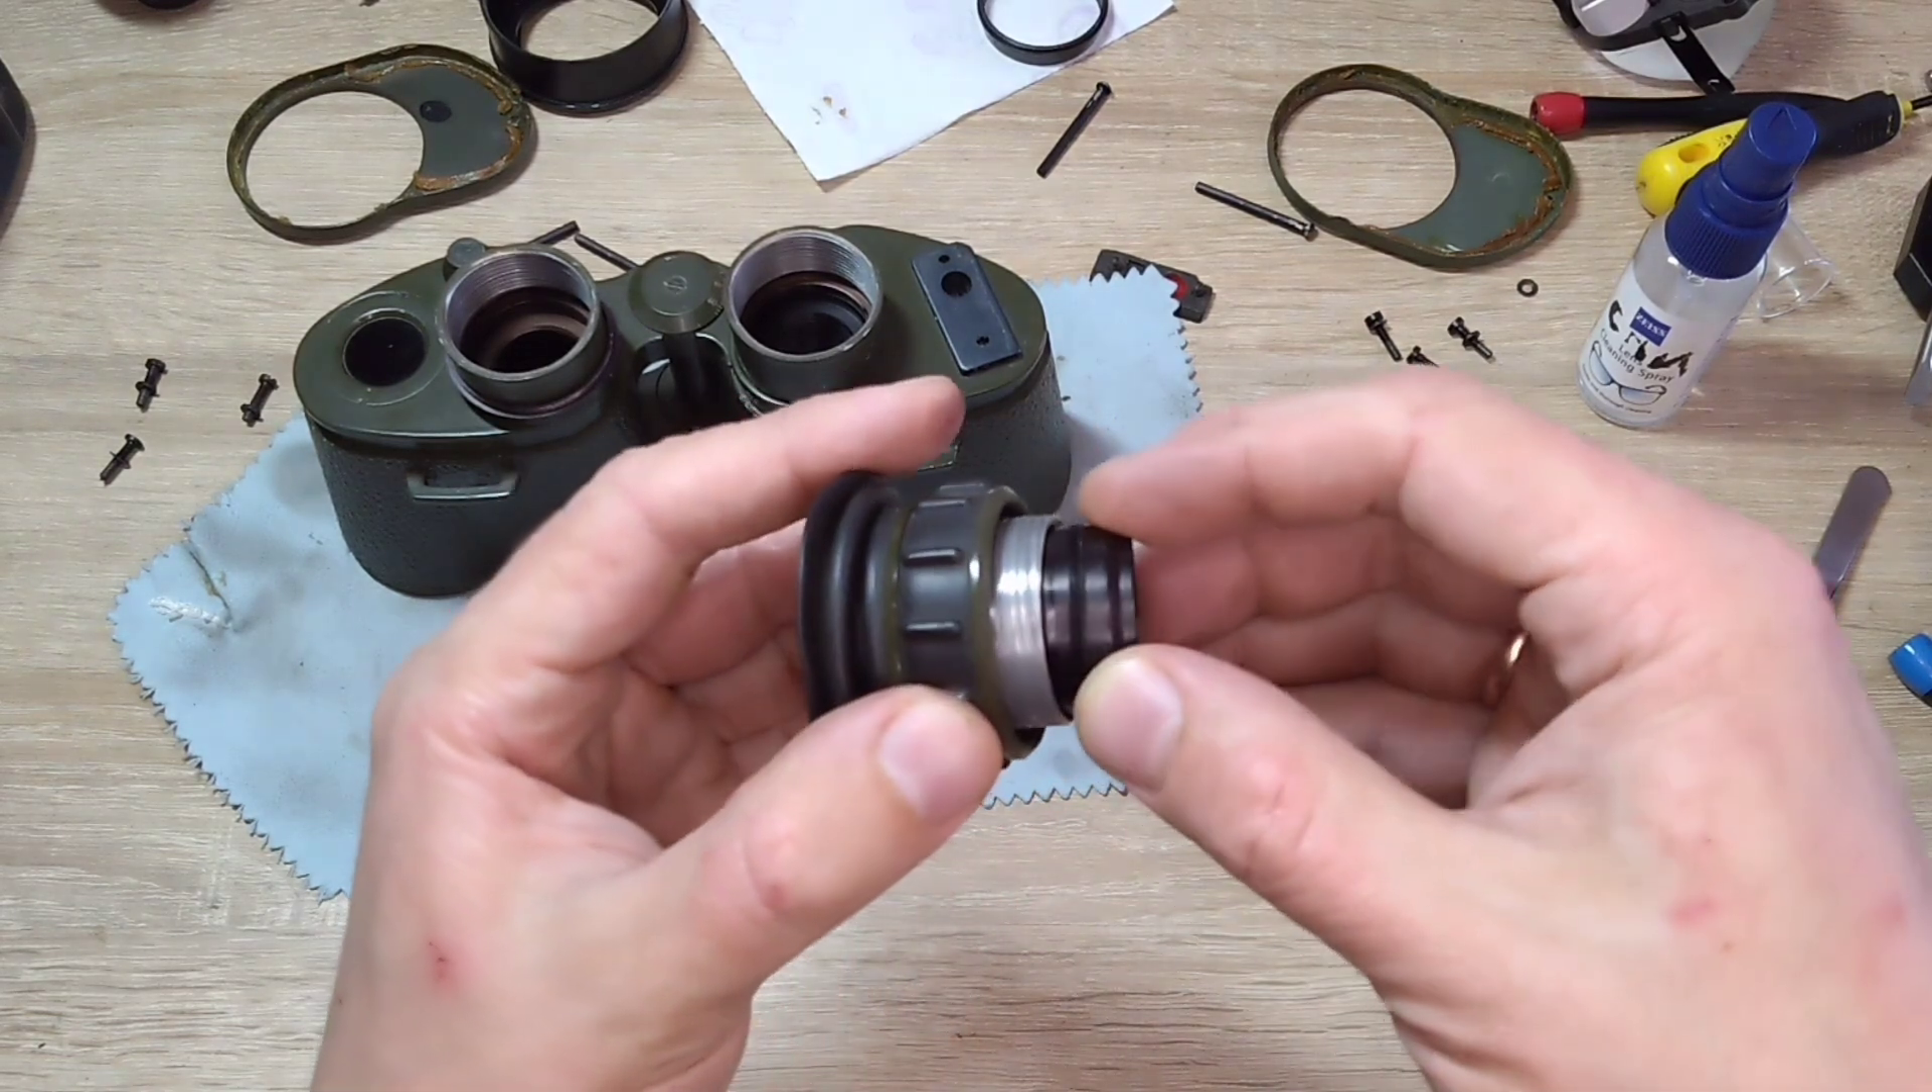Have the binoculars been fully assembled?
No.